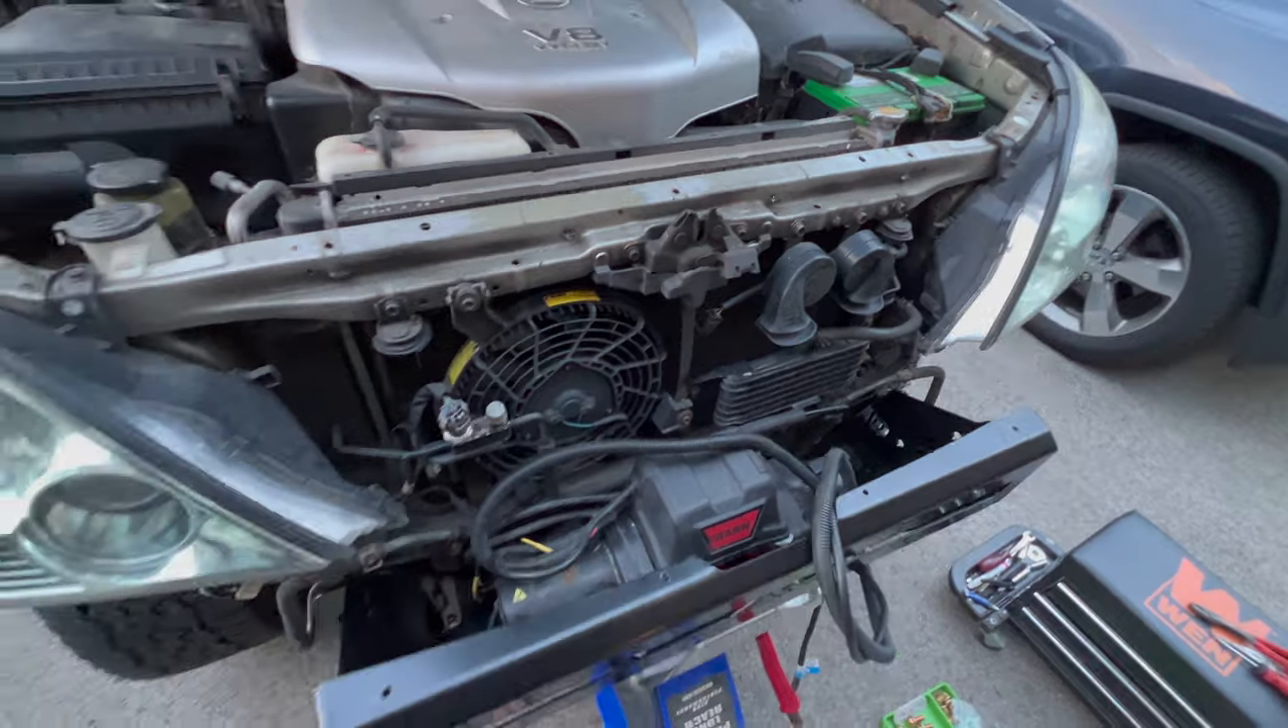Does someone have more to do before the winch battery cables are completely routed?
Yes.